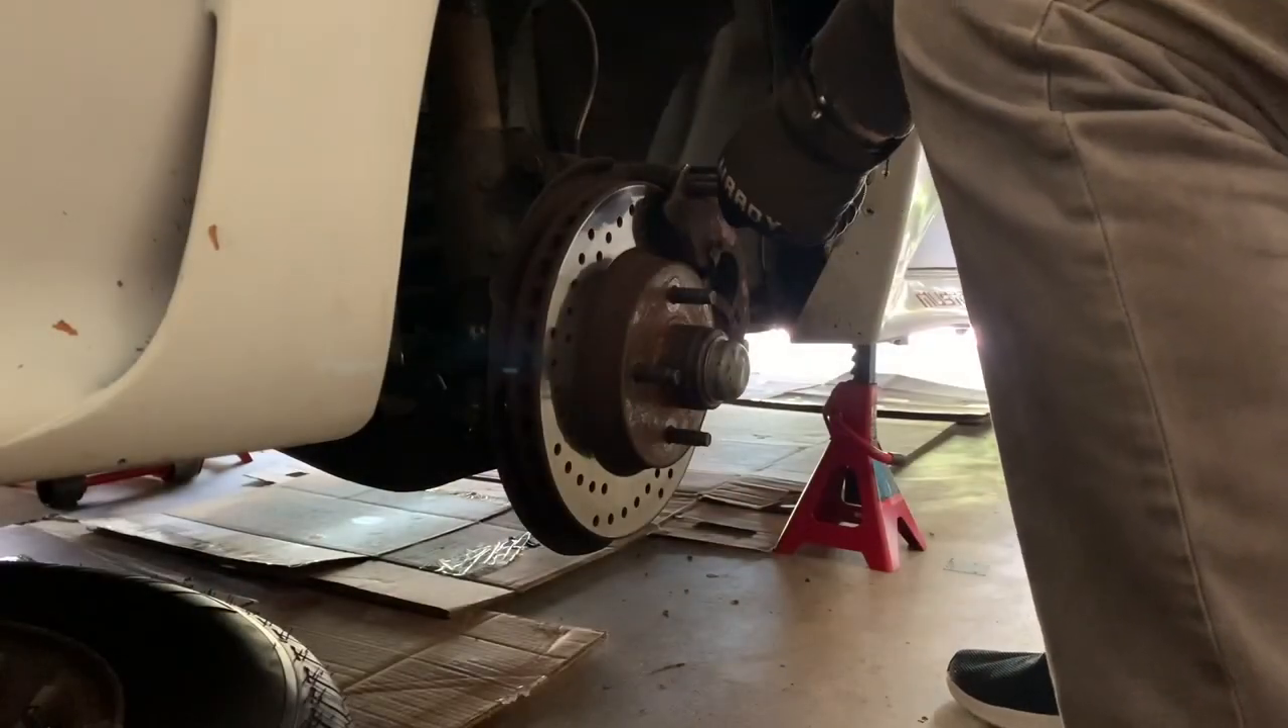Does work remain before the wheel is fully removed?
No.